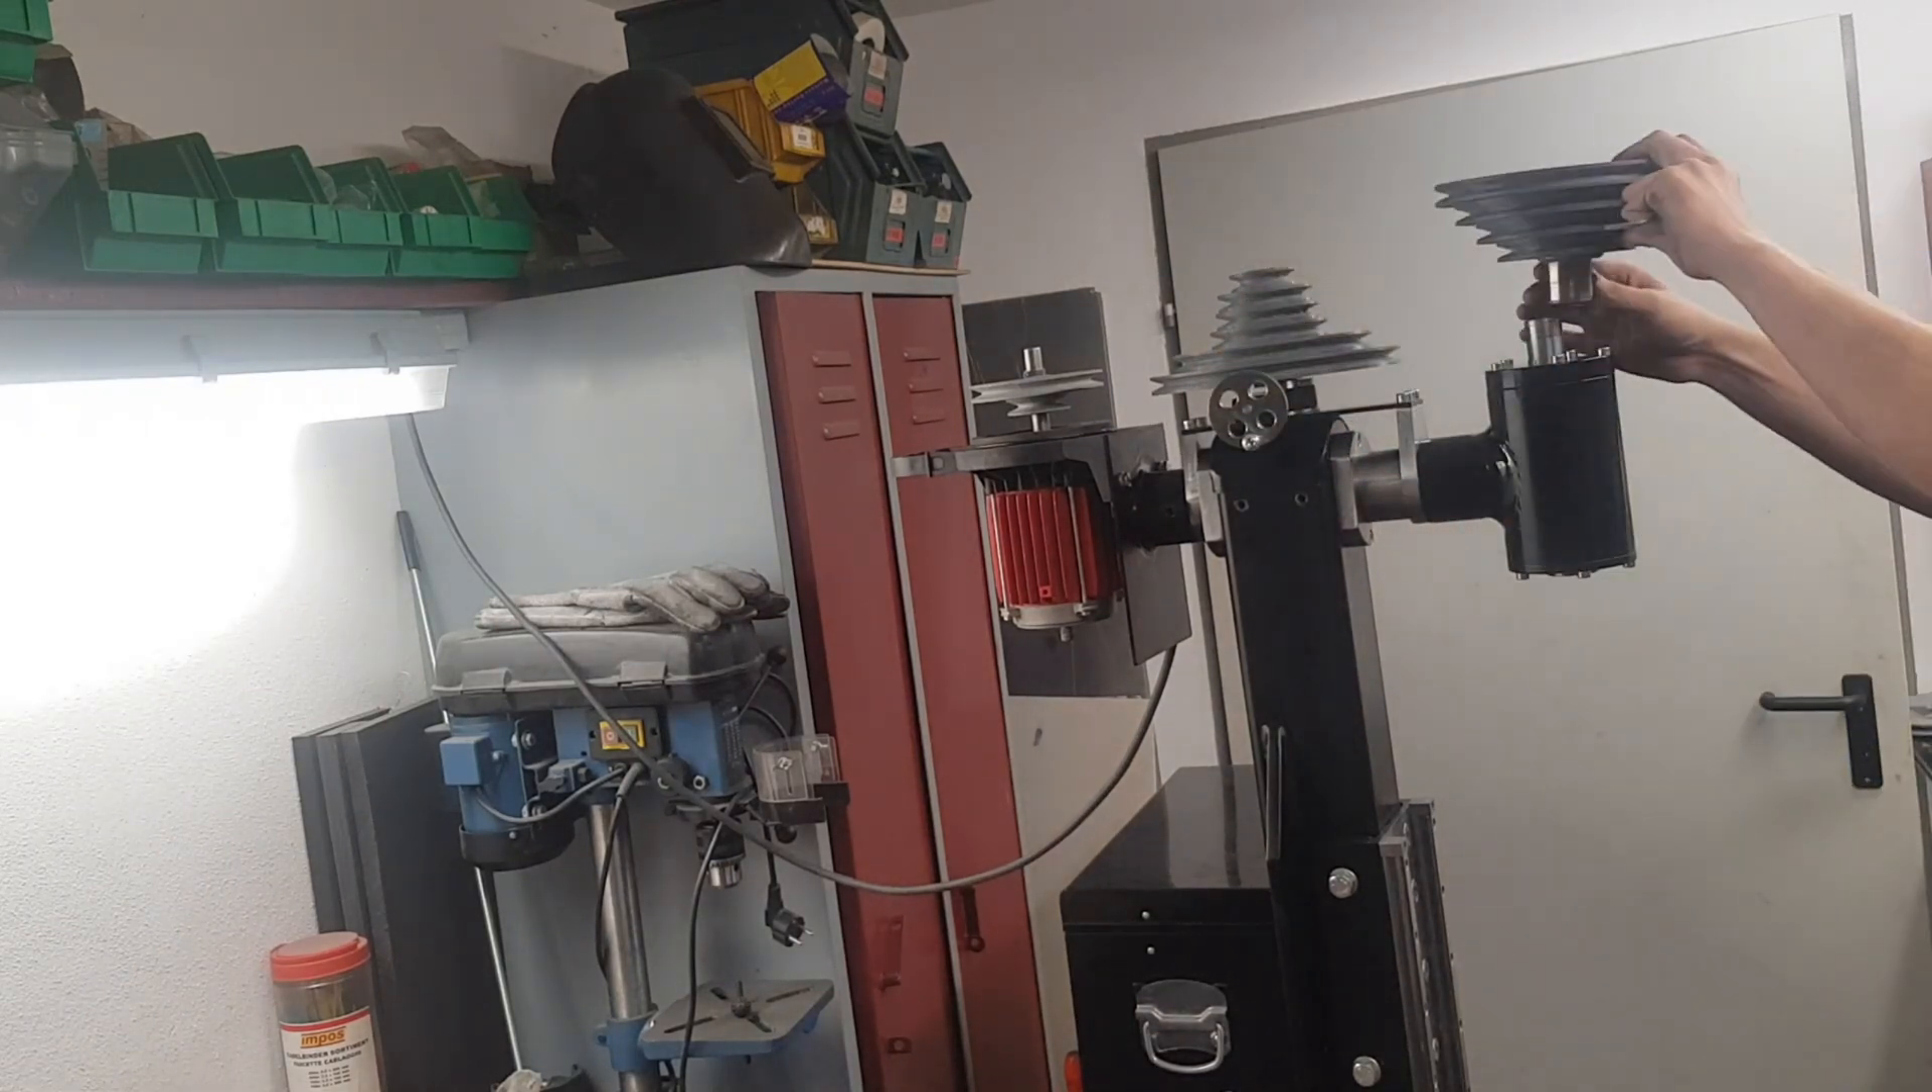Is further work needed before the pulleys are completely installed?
Yes.